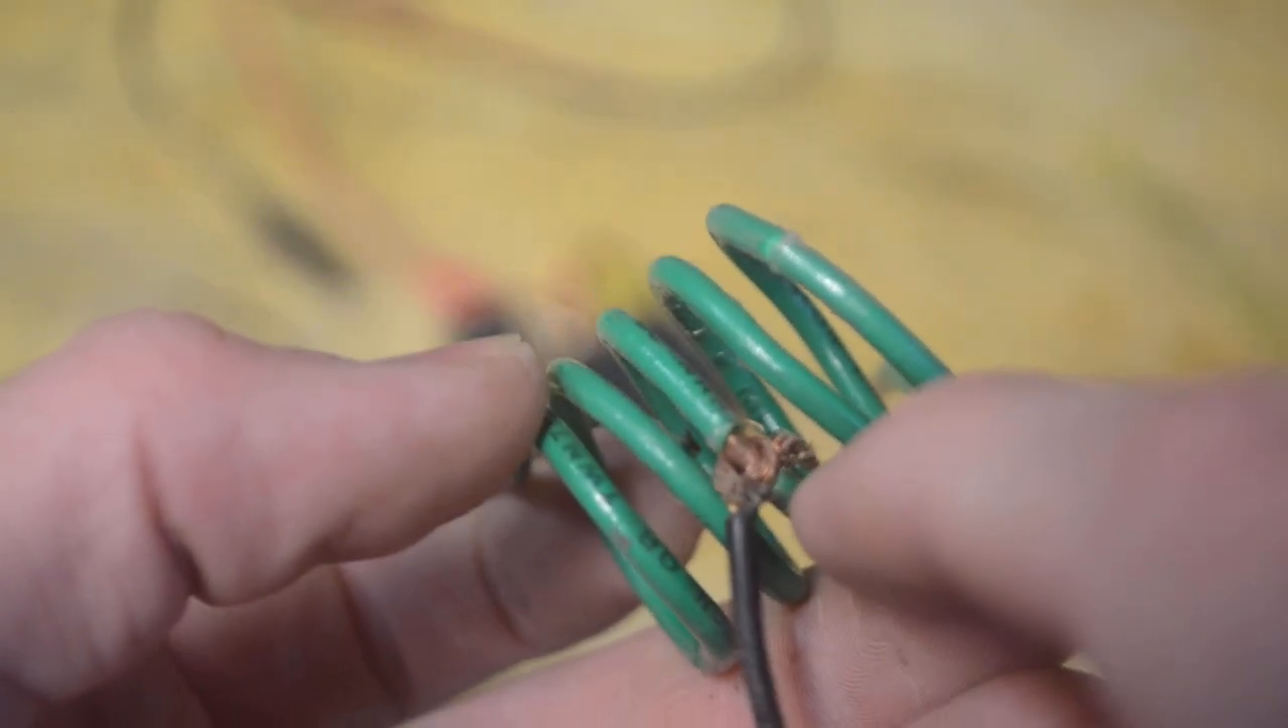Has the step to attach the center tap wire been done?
Yes.